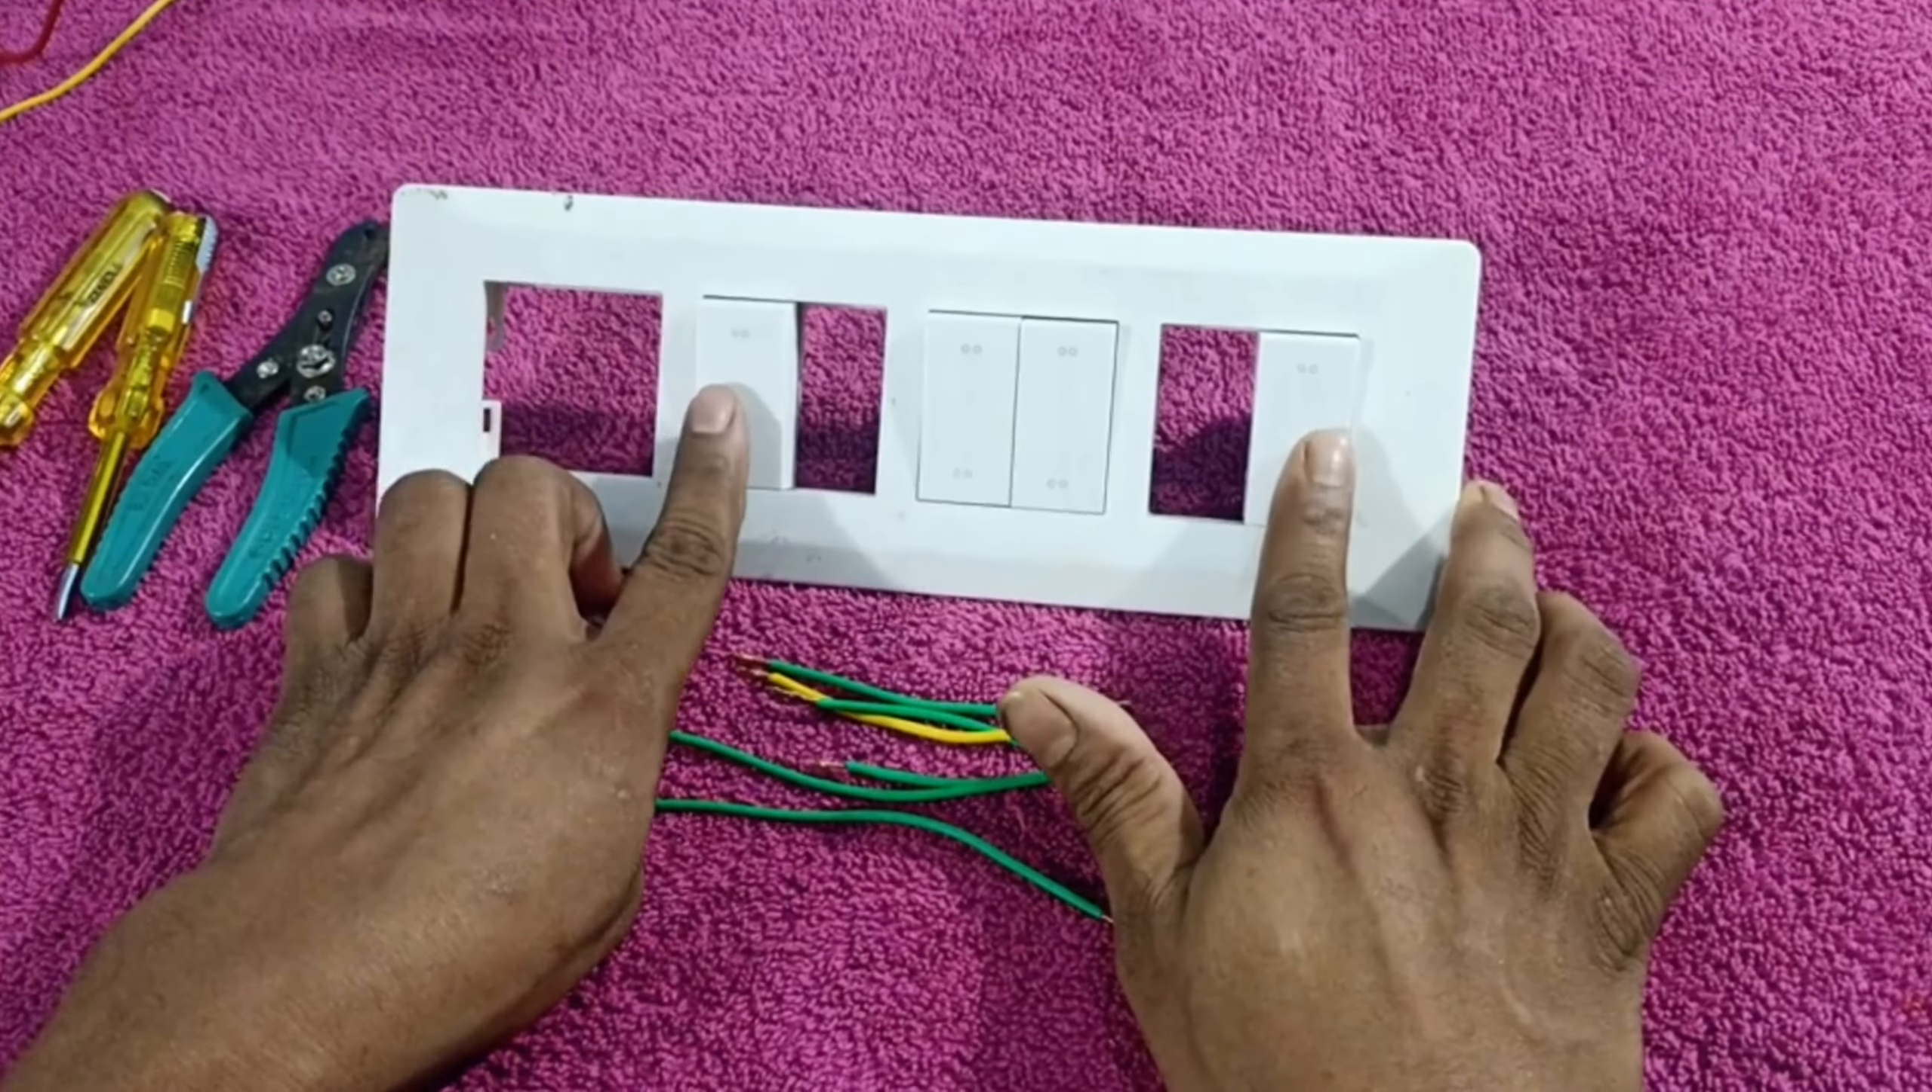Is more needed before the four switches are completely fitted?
No.